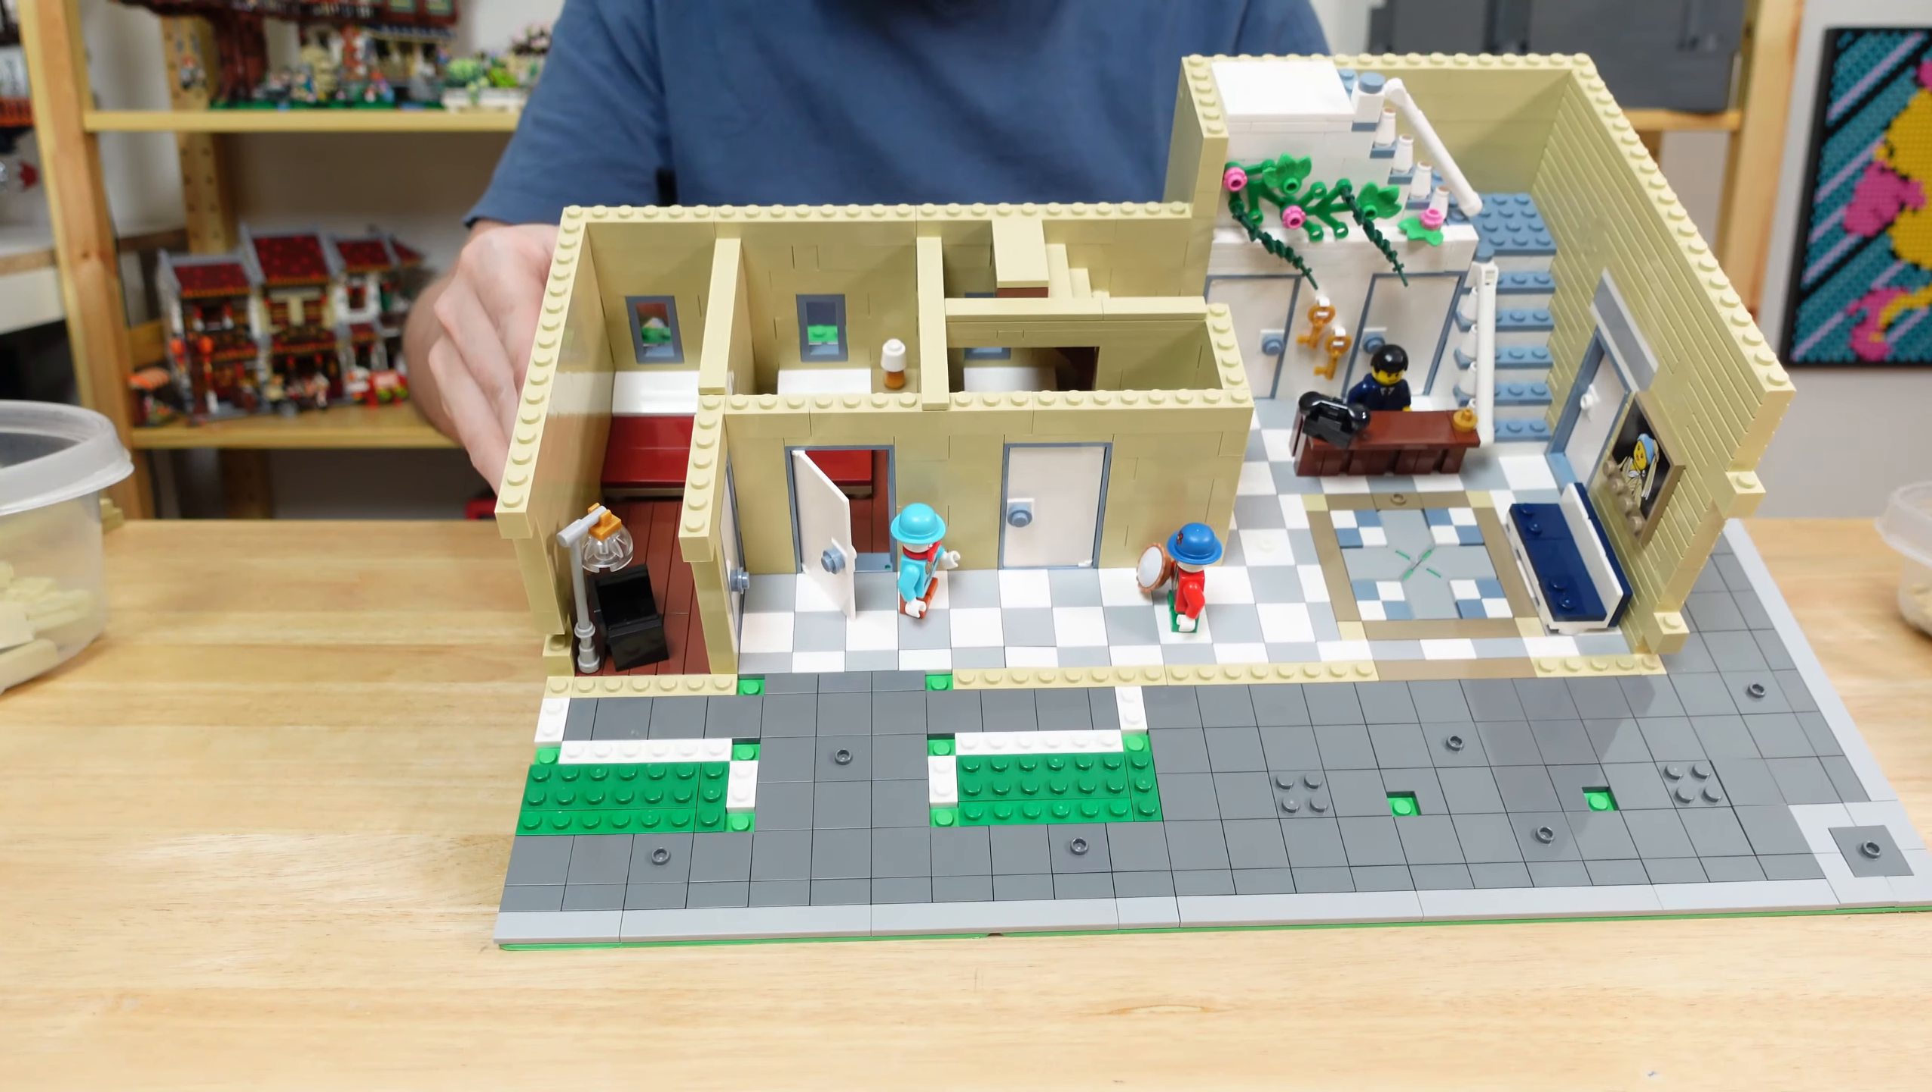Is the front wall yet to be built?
Yes.